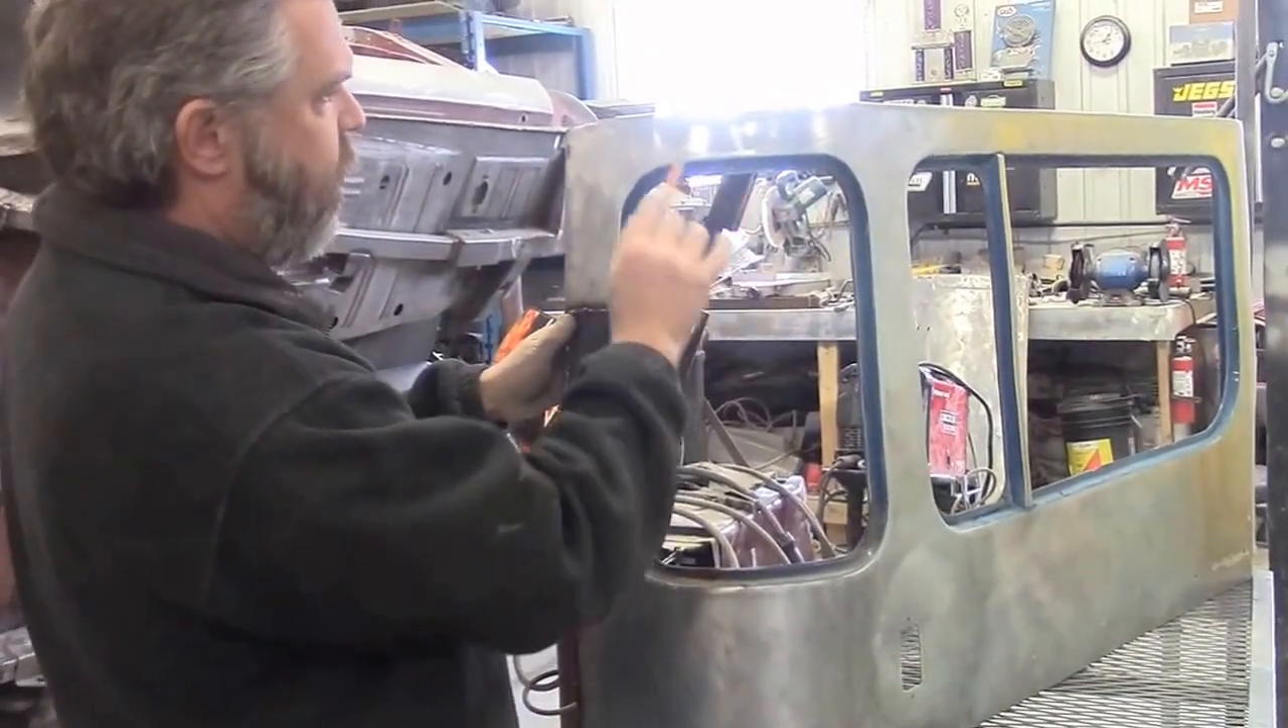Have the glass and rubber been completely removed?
Yes.